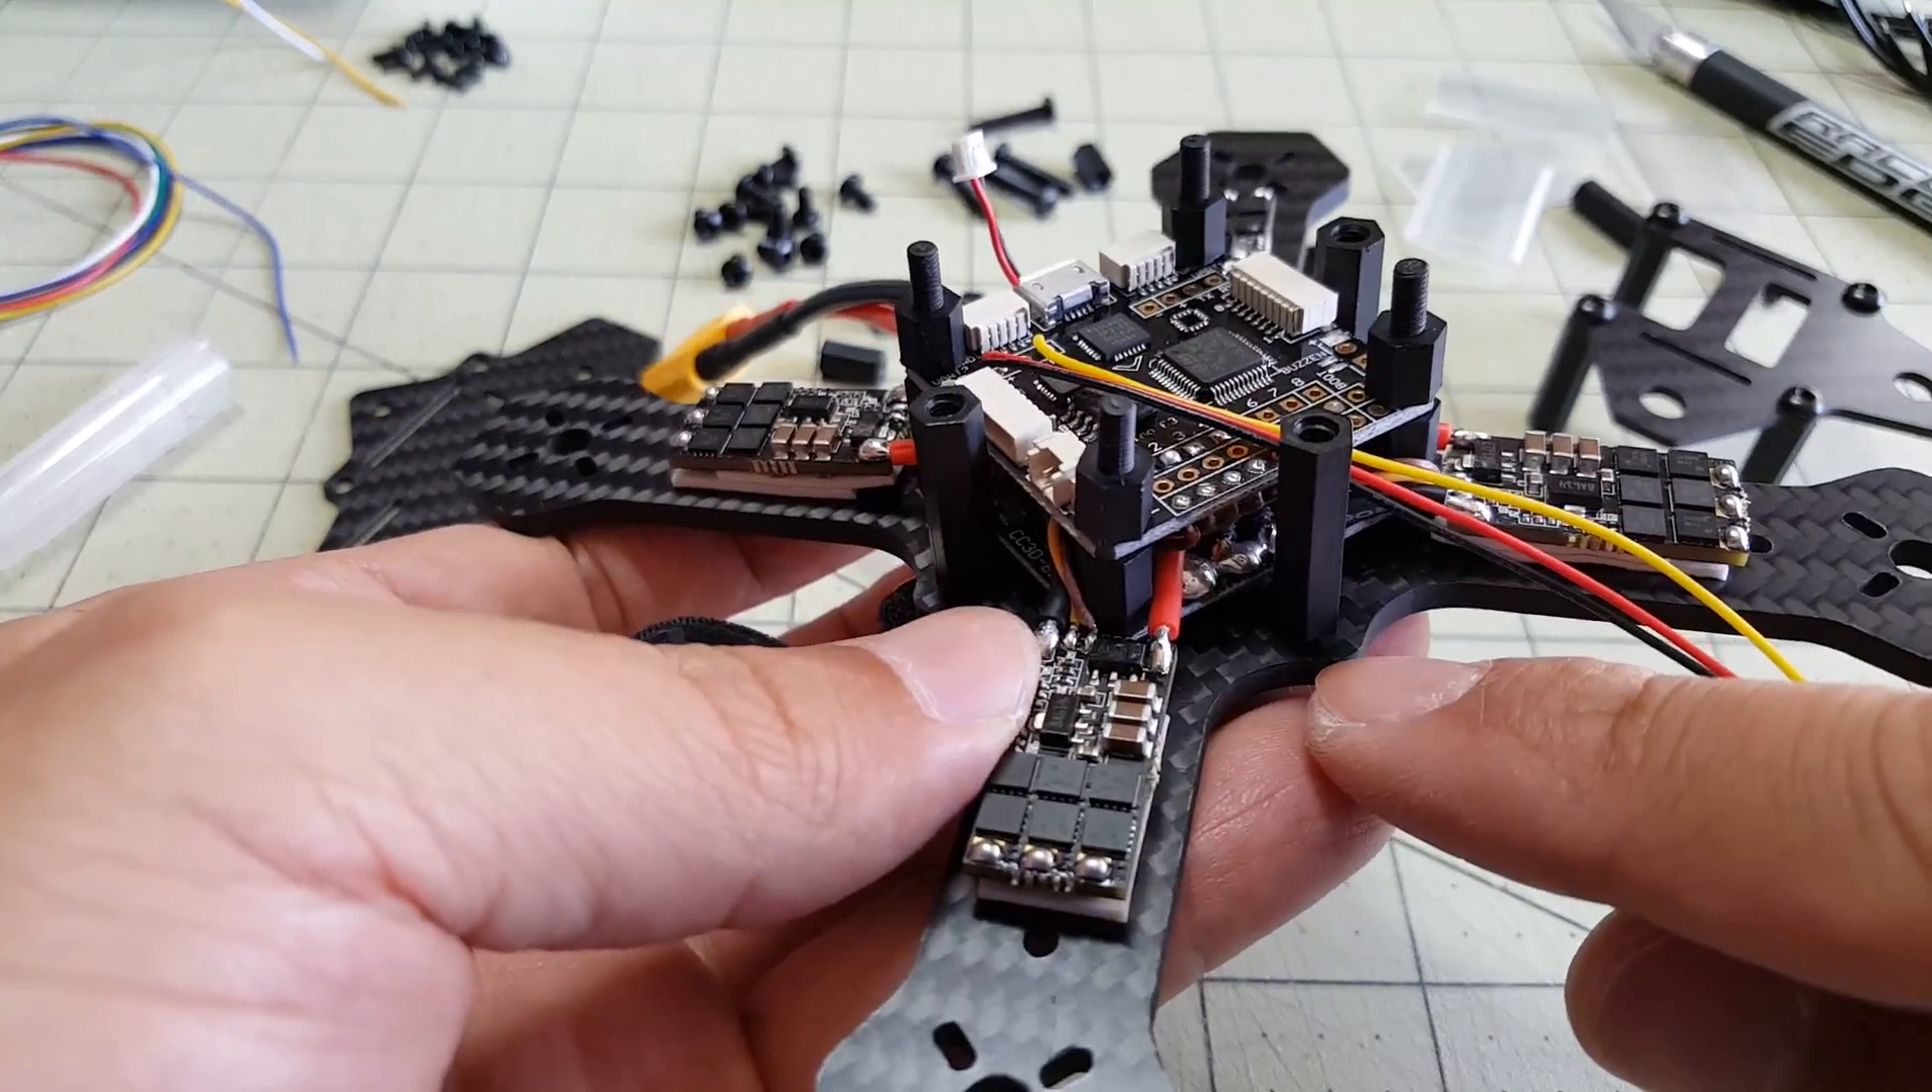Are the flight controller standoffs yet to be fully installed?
No.